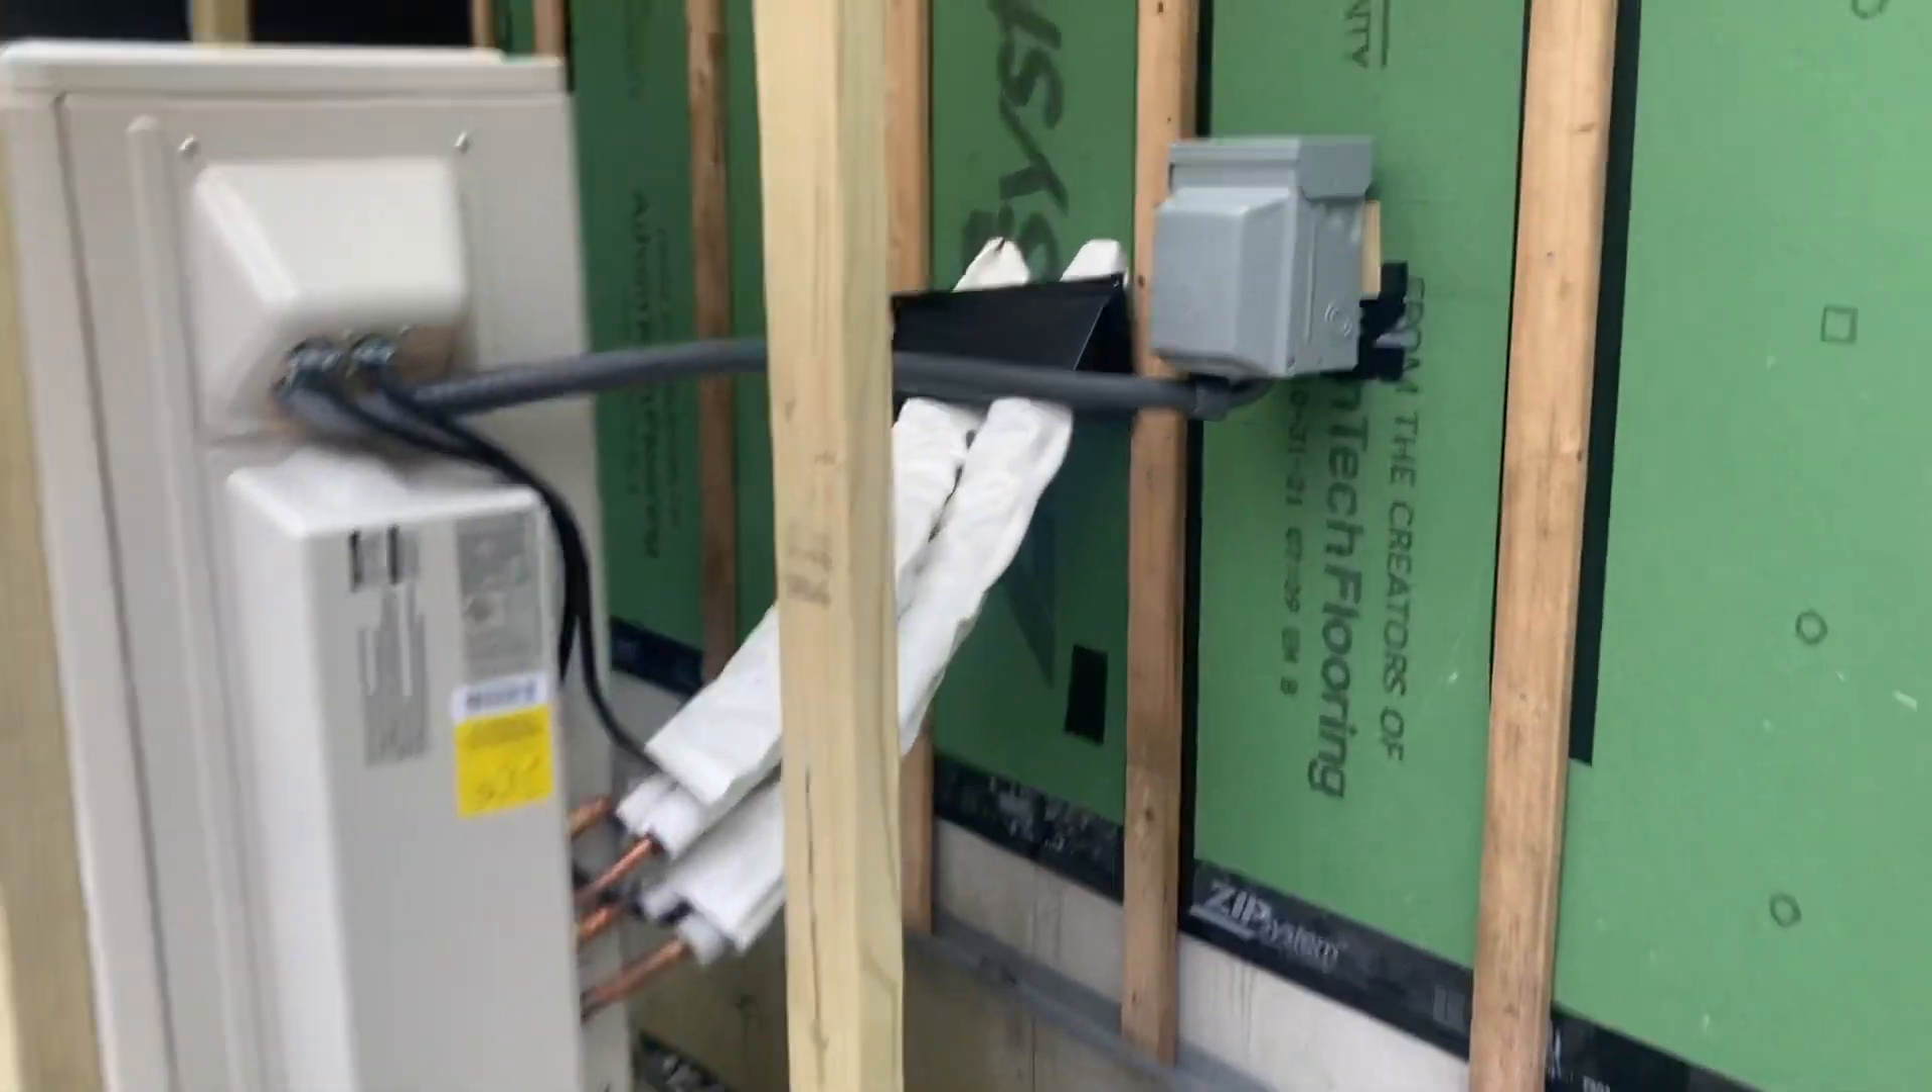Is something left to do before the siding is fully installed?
Yes.